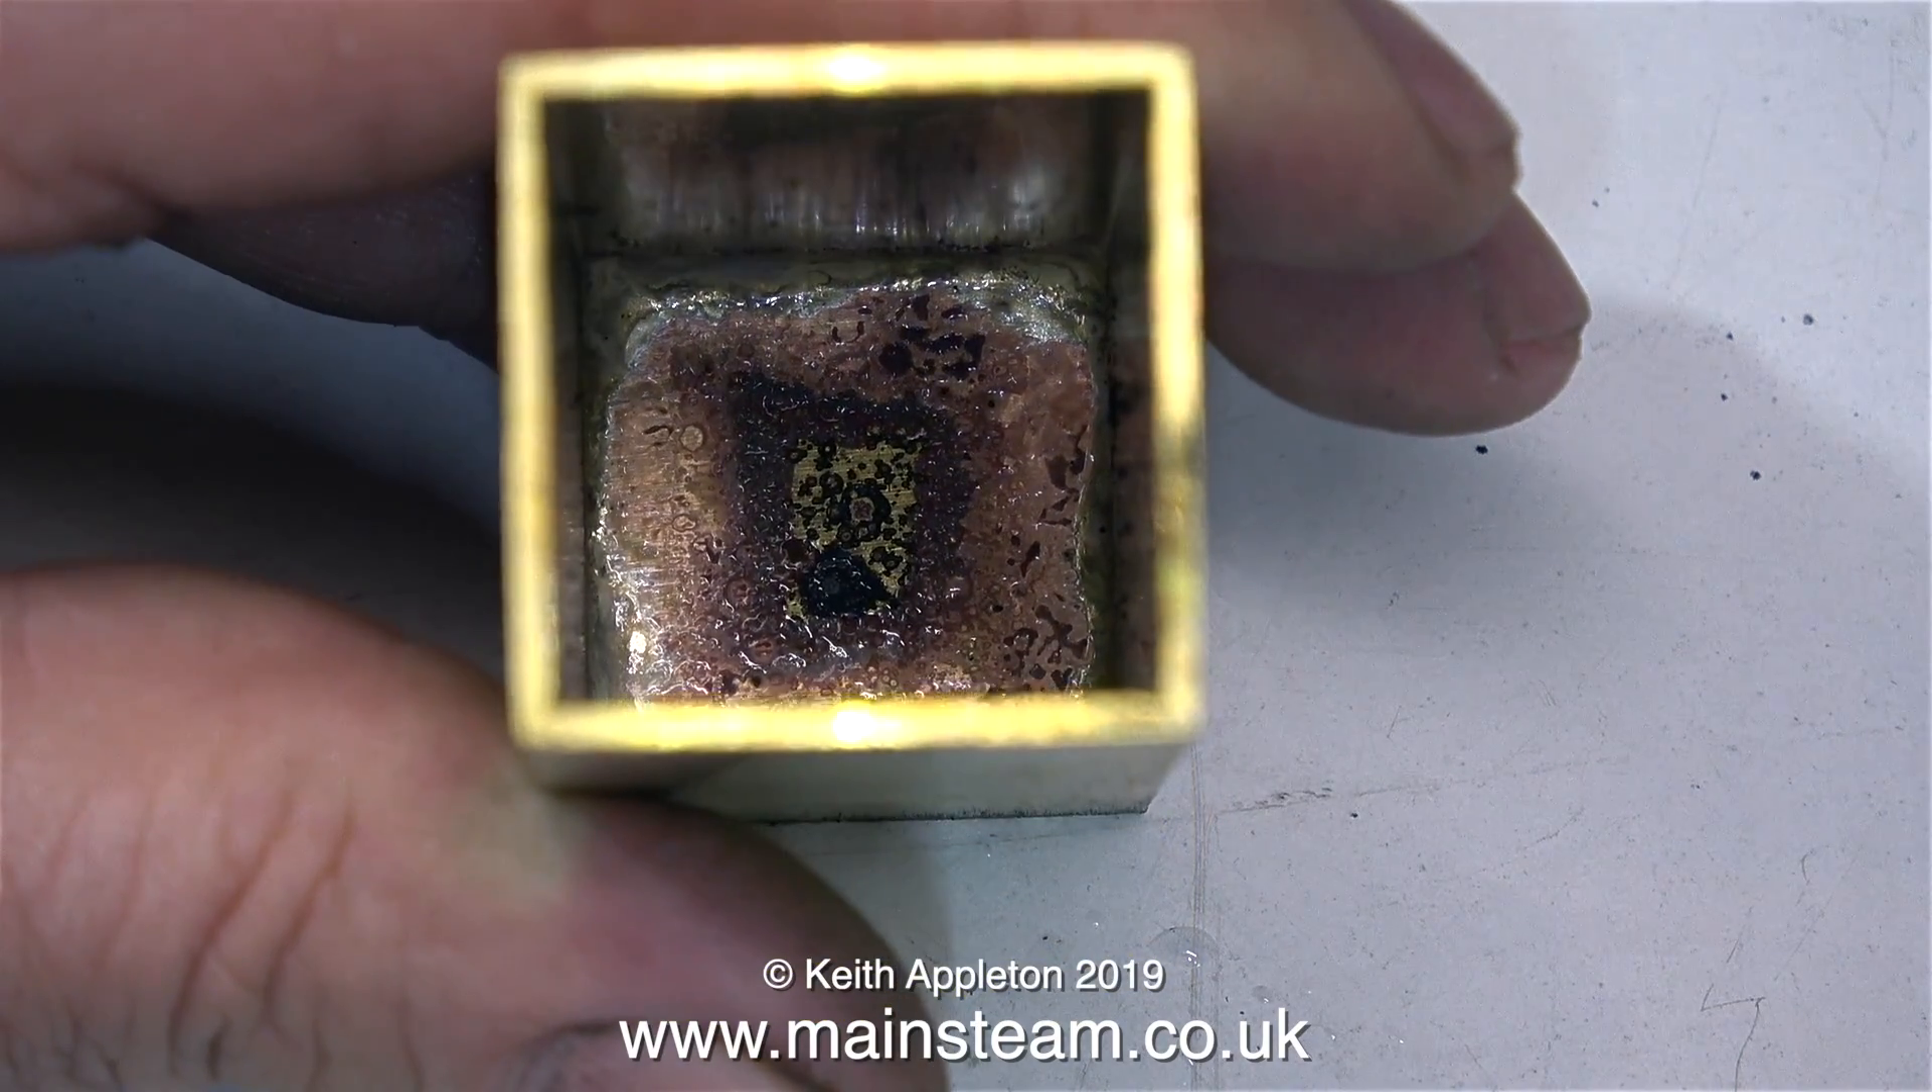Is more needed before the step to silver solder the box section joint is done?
No.